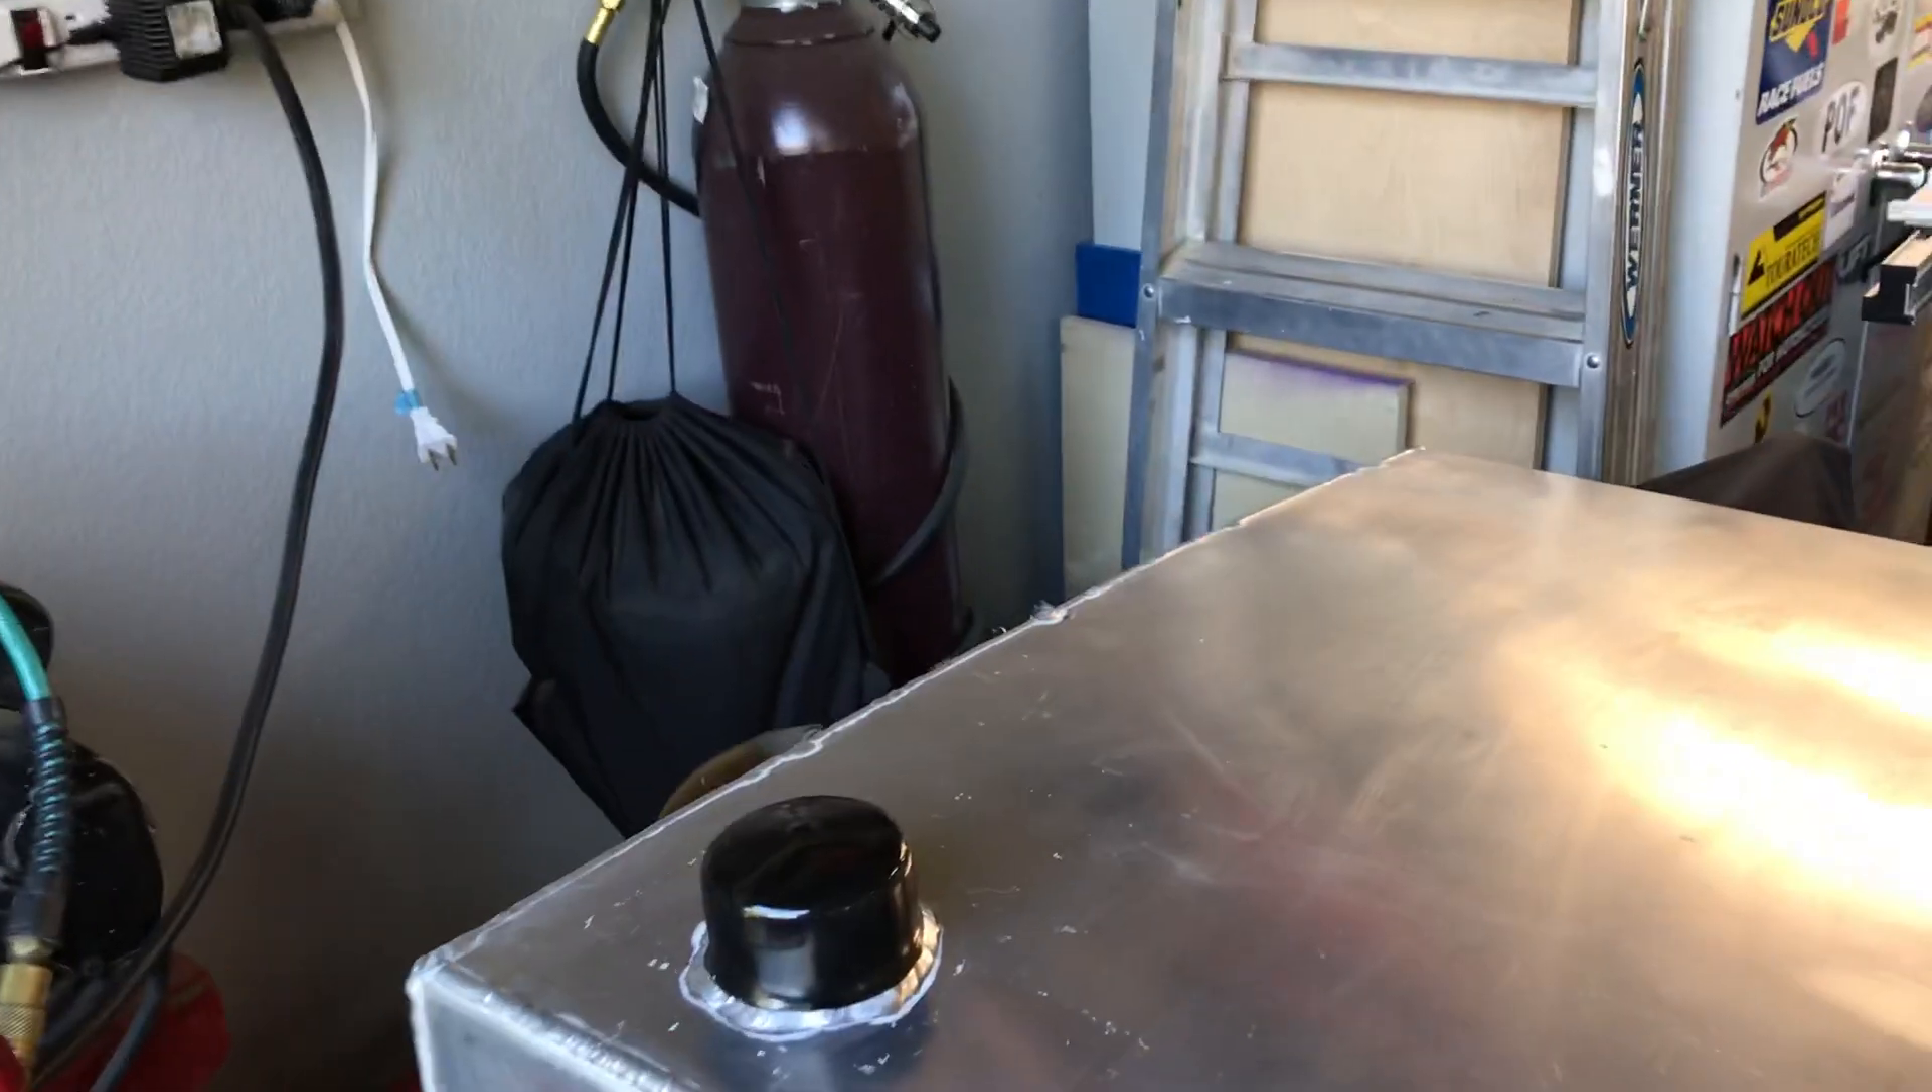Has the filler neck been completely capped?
Yes.